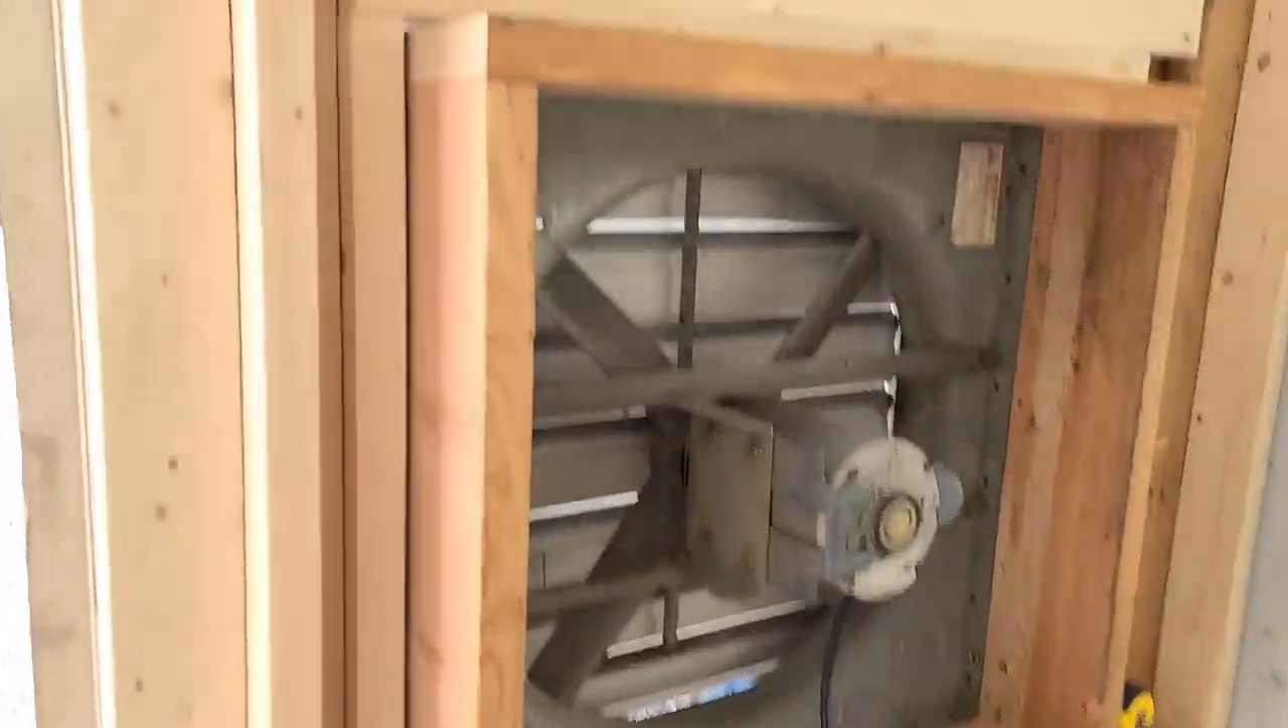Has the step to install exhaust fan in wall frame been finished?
Yes.